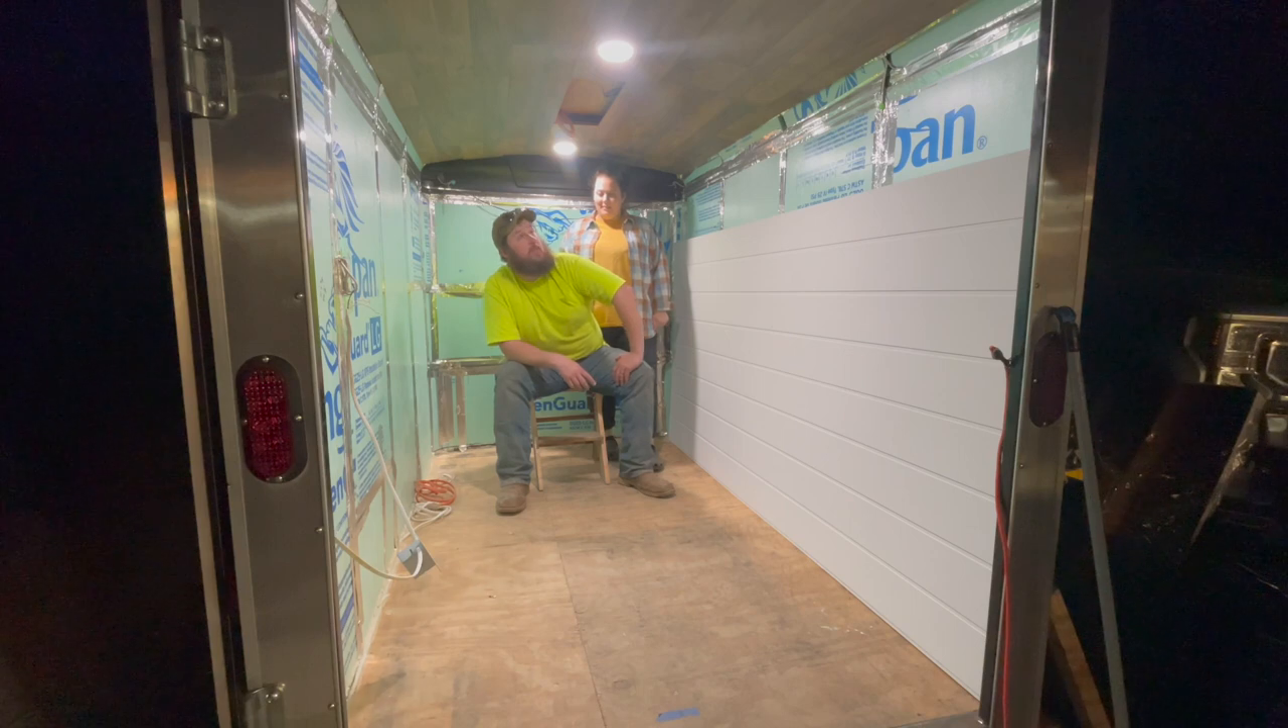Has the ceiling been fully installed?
Yes.